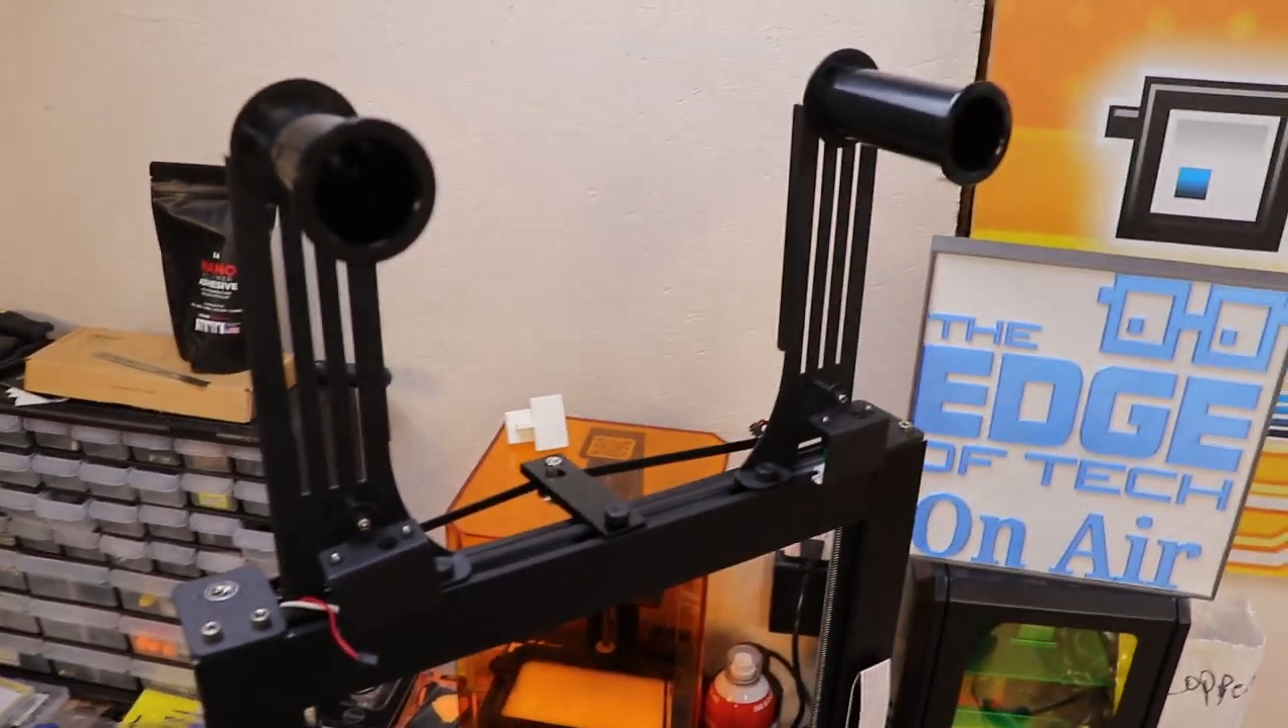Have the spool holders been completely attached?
Yes.